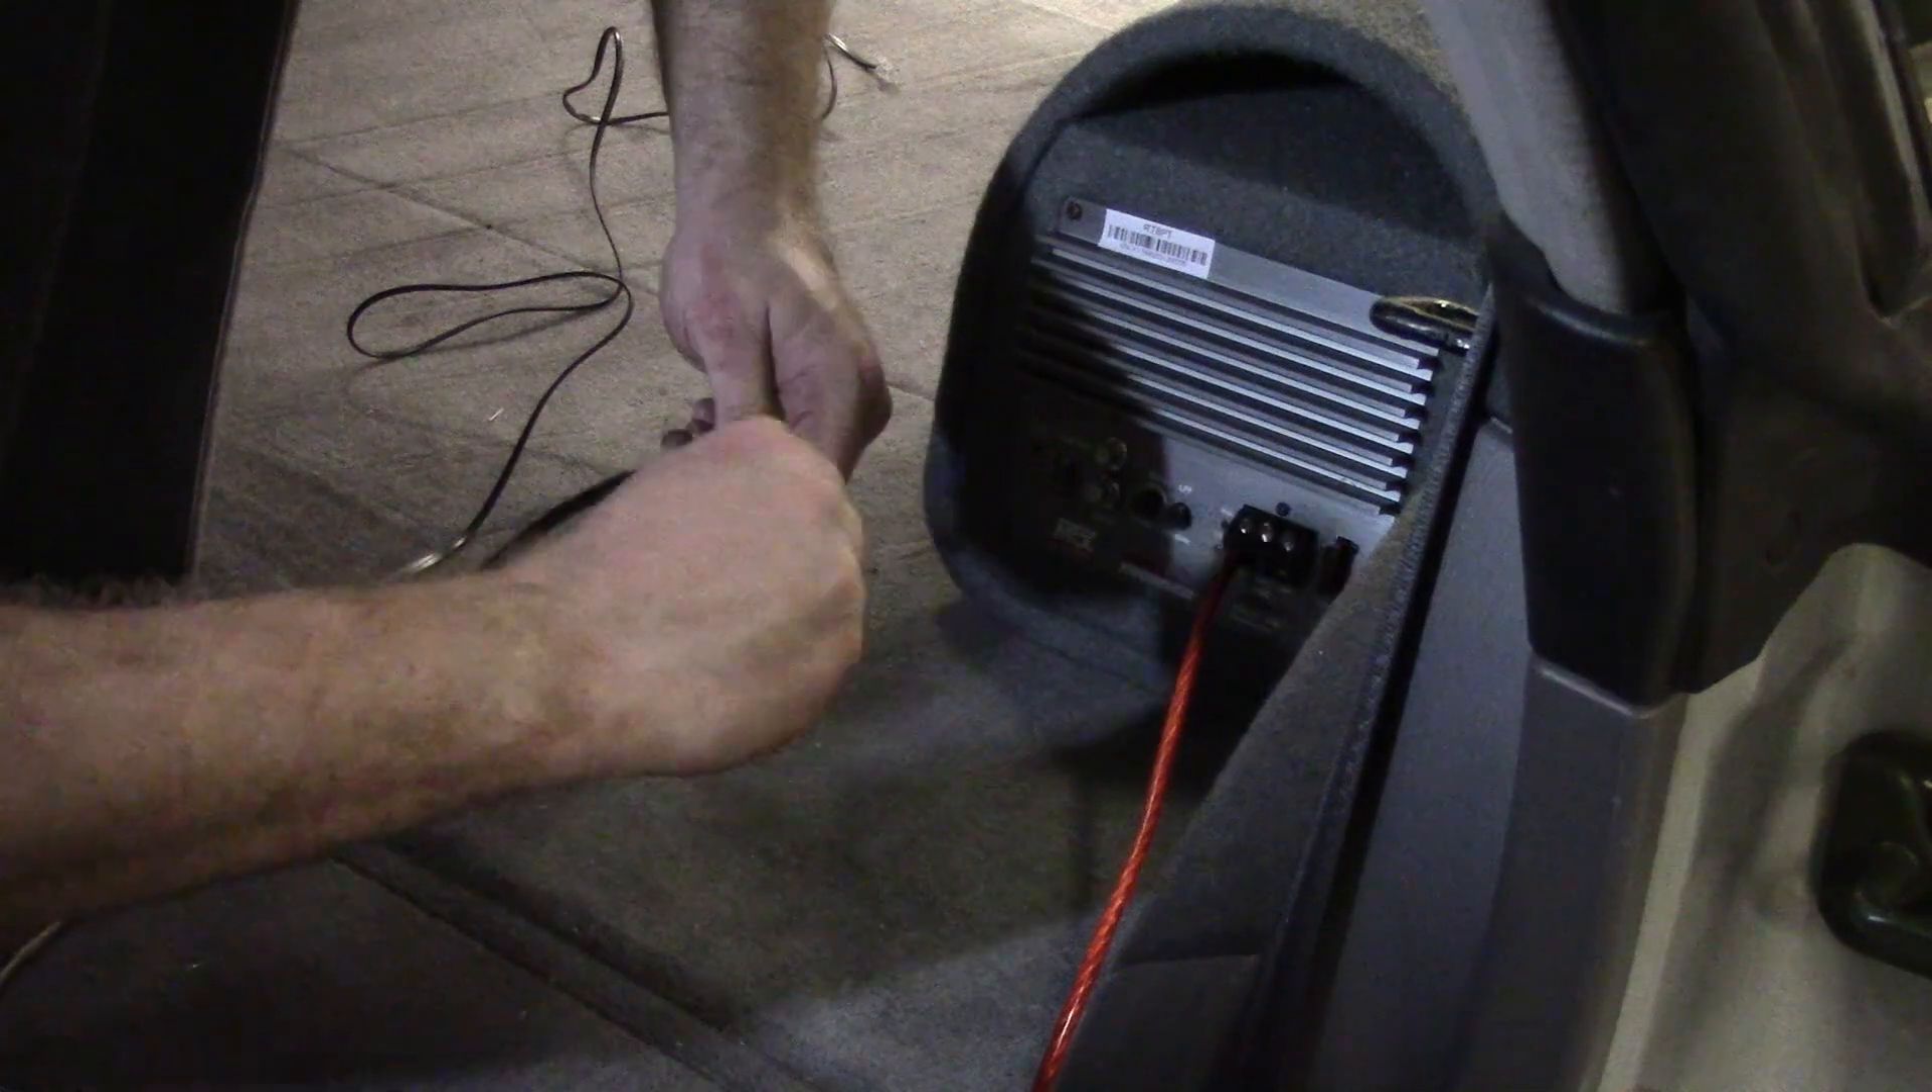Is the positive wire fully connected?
Yes.